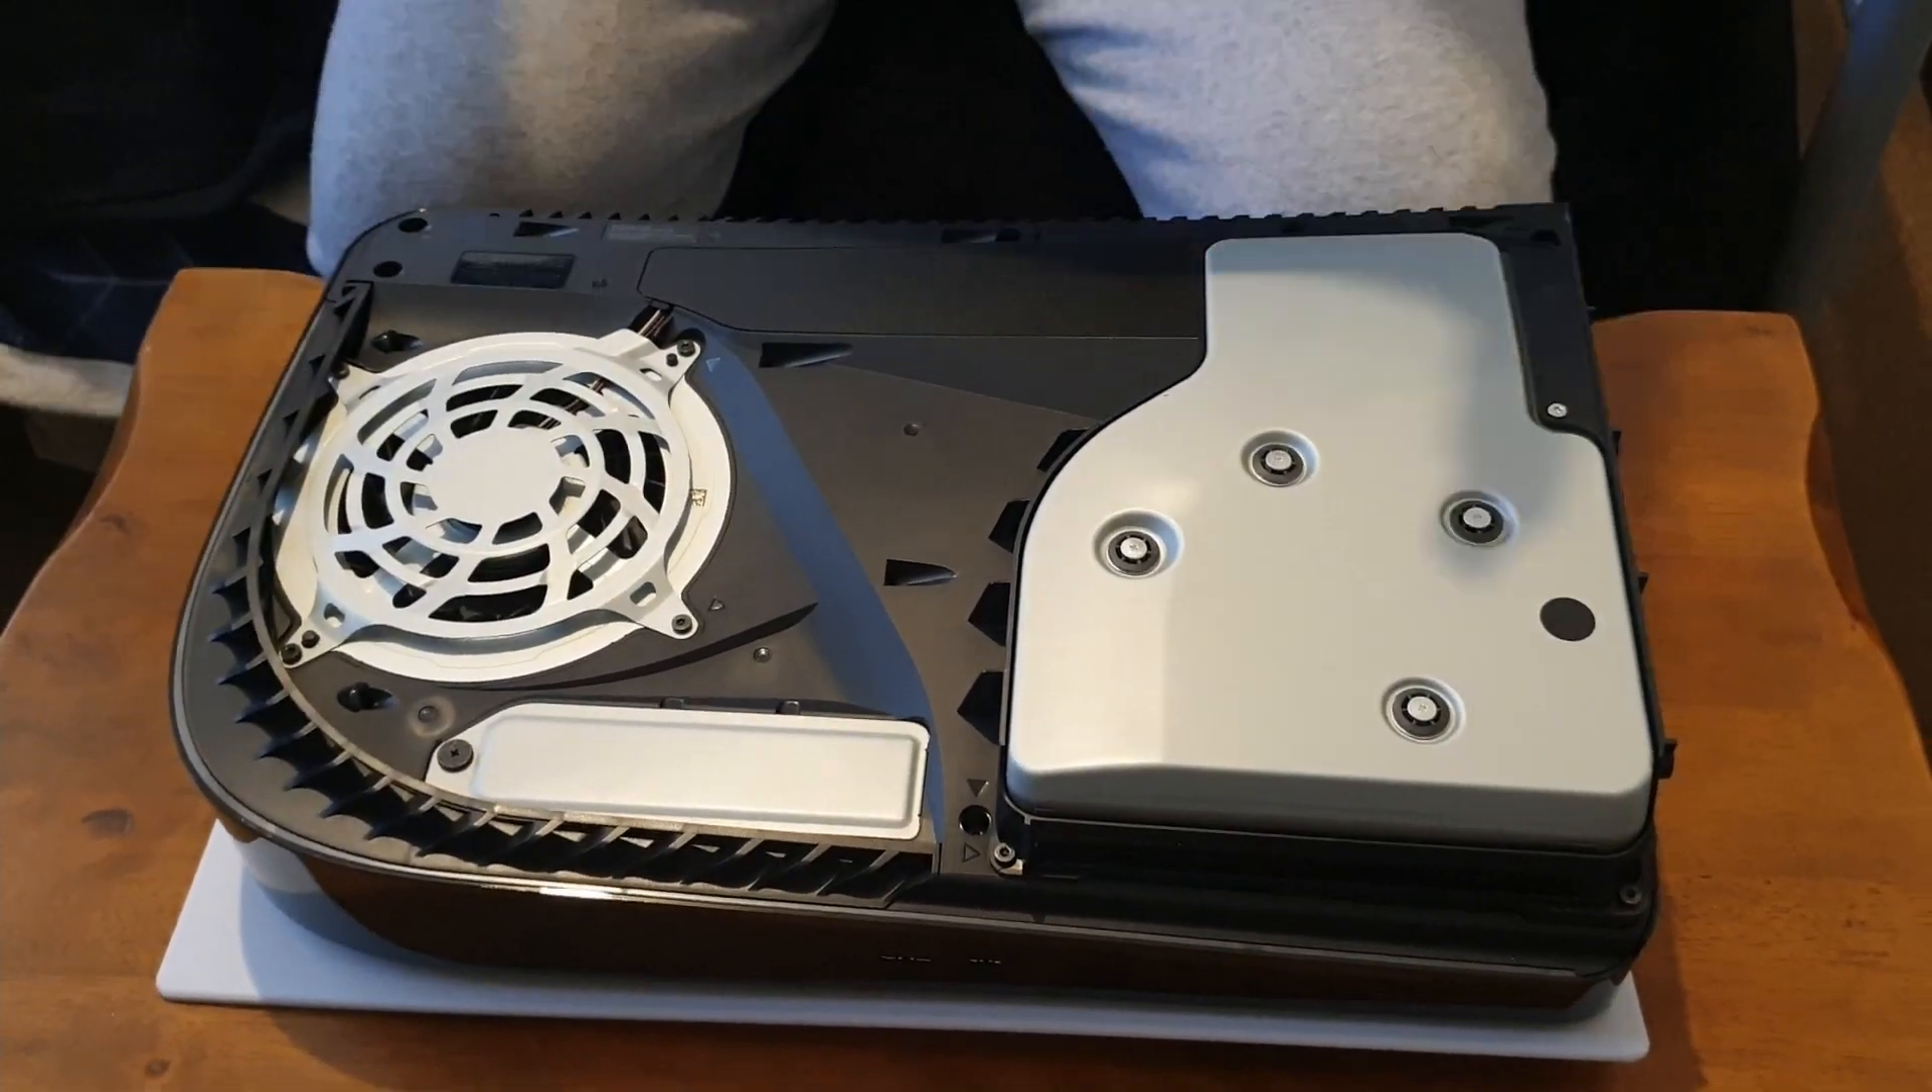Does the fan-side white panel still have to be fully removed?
No.